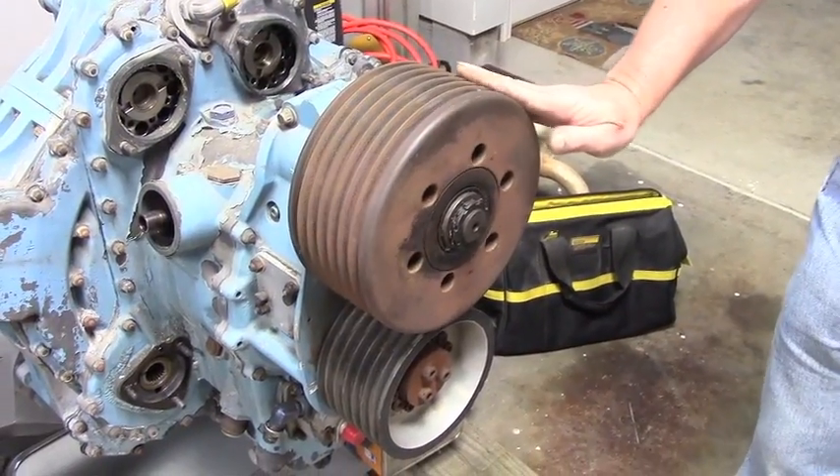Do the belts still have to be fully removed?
No.